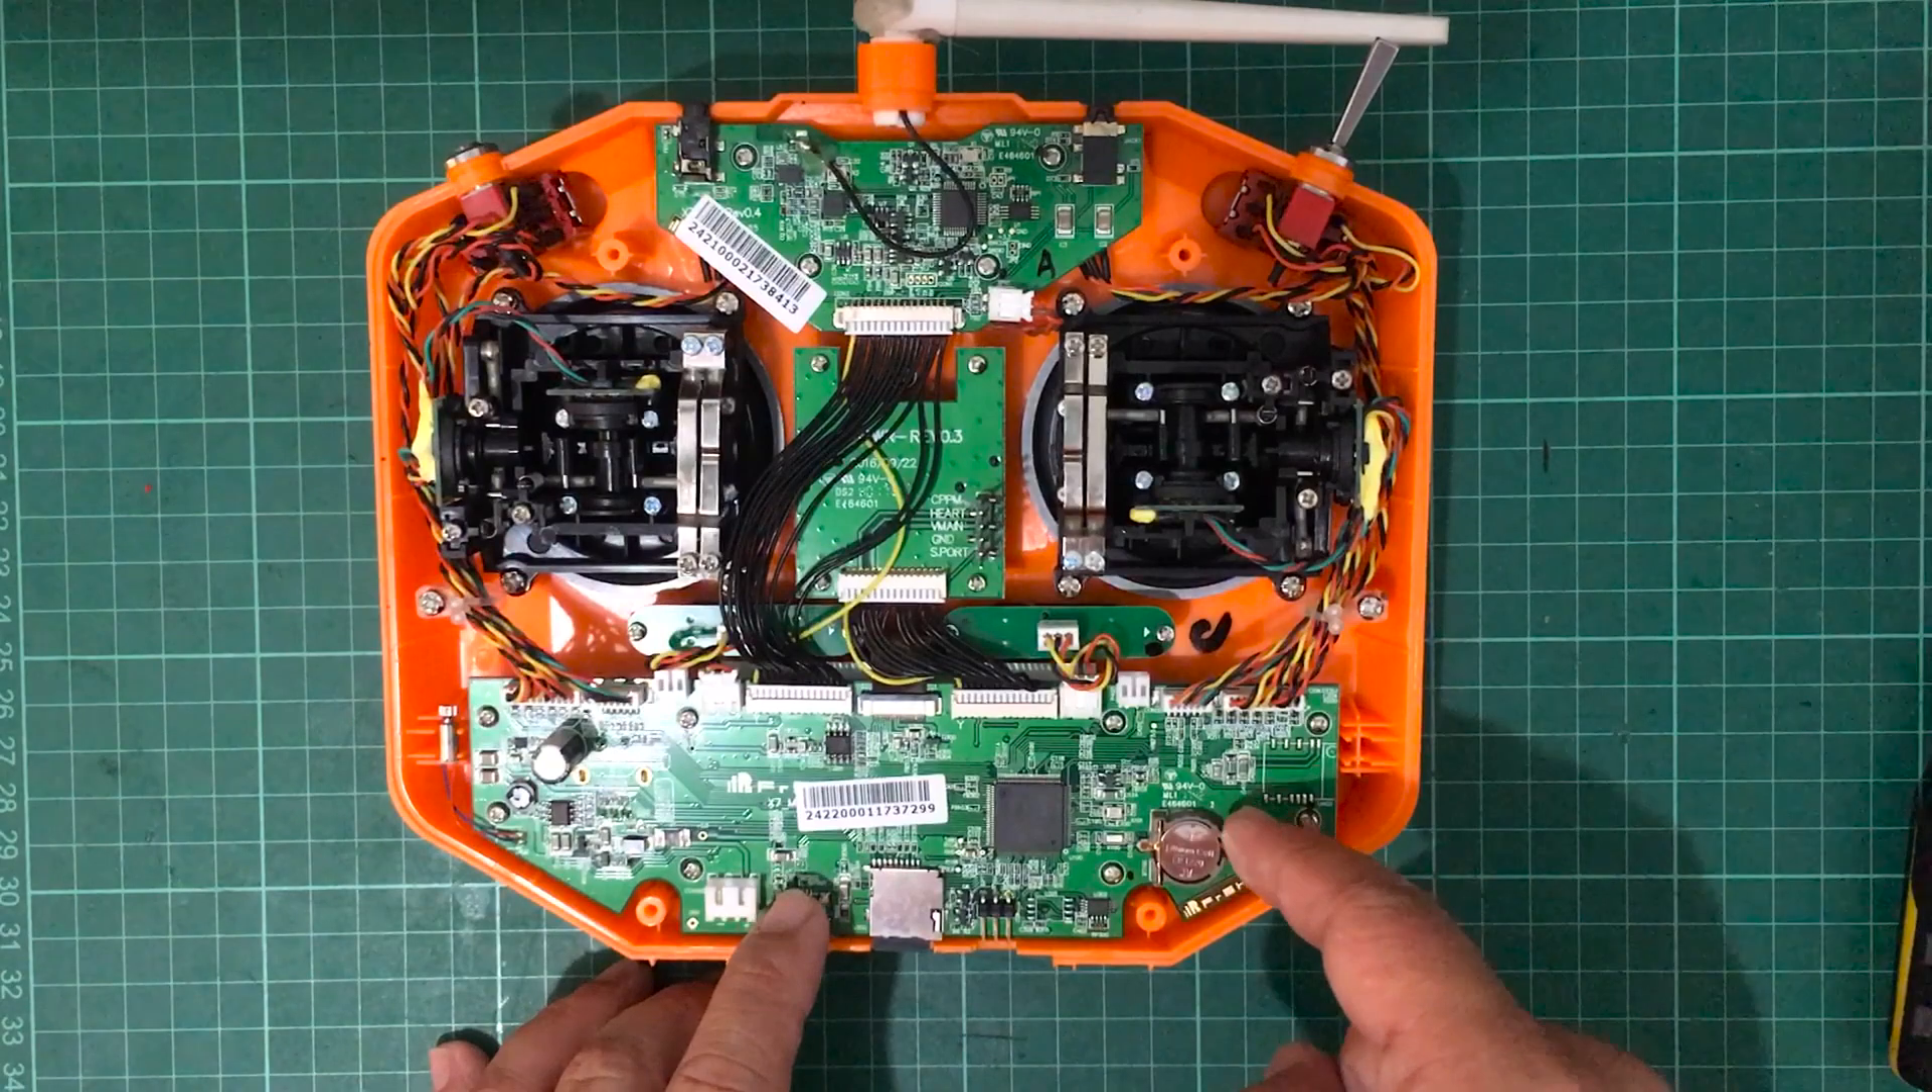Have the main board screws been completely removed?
No.